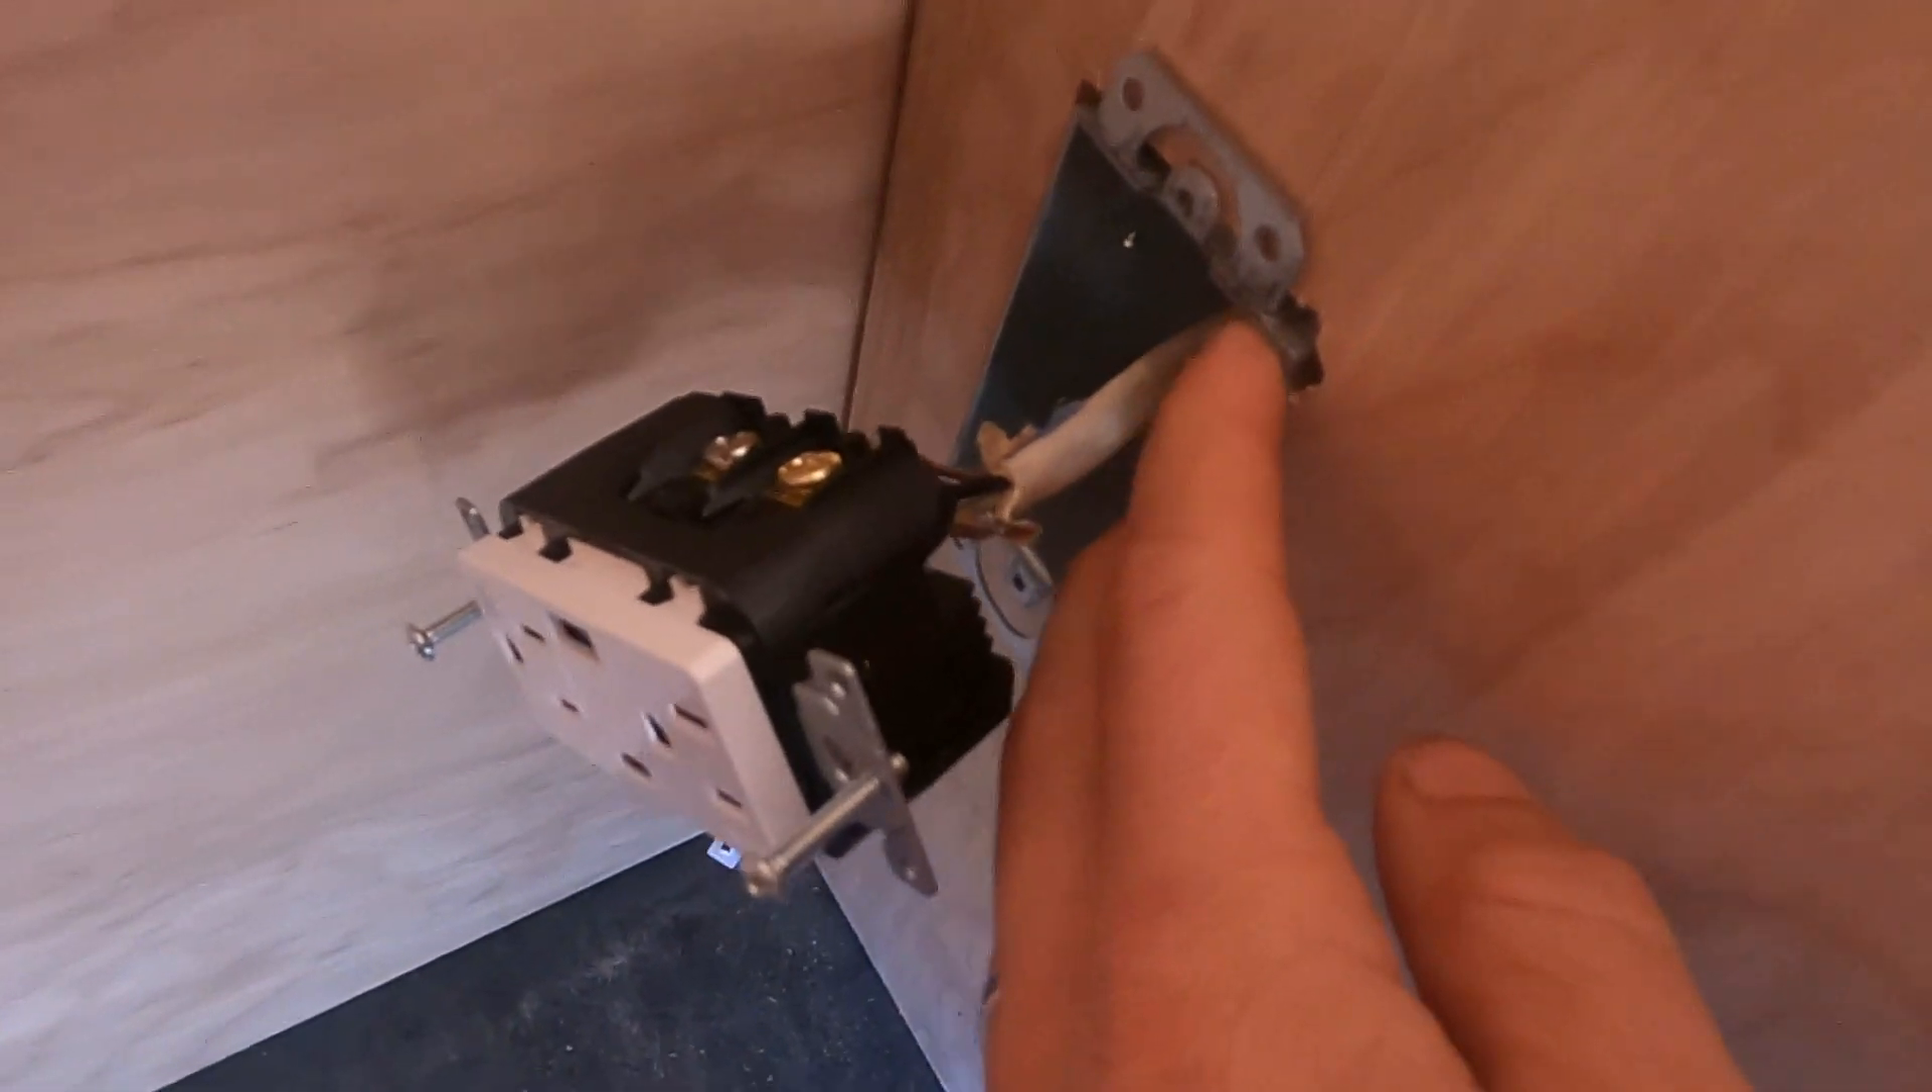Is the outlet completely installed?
No.